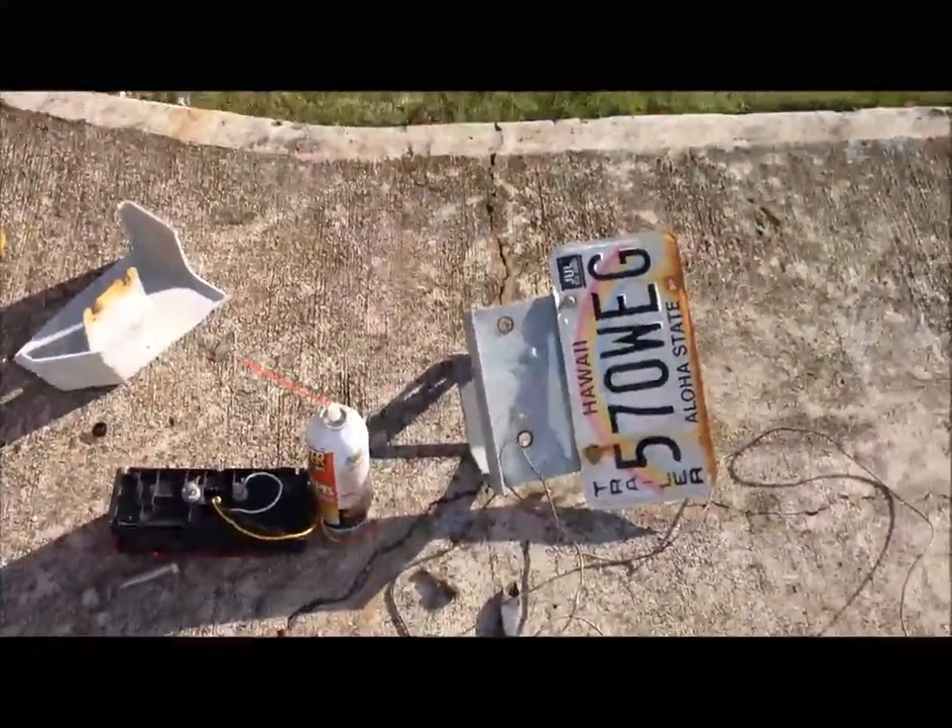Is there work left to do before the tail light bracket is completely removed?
No.